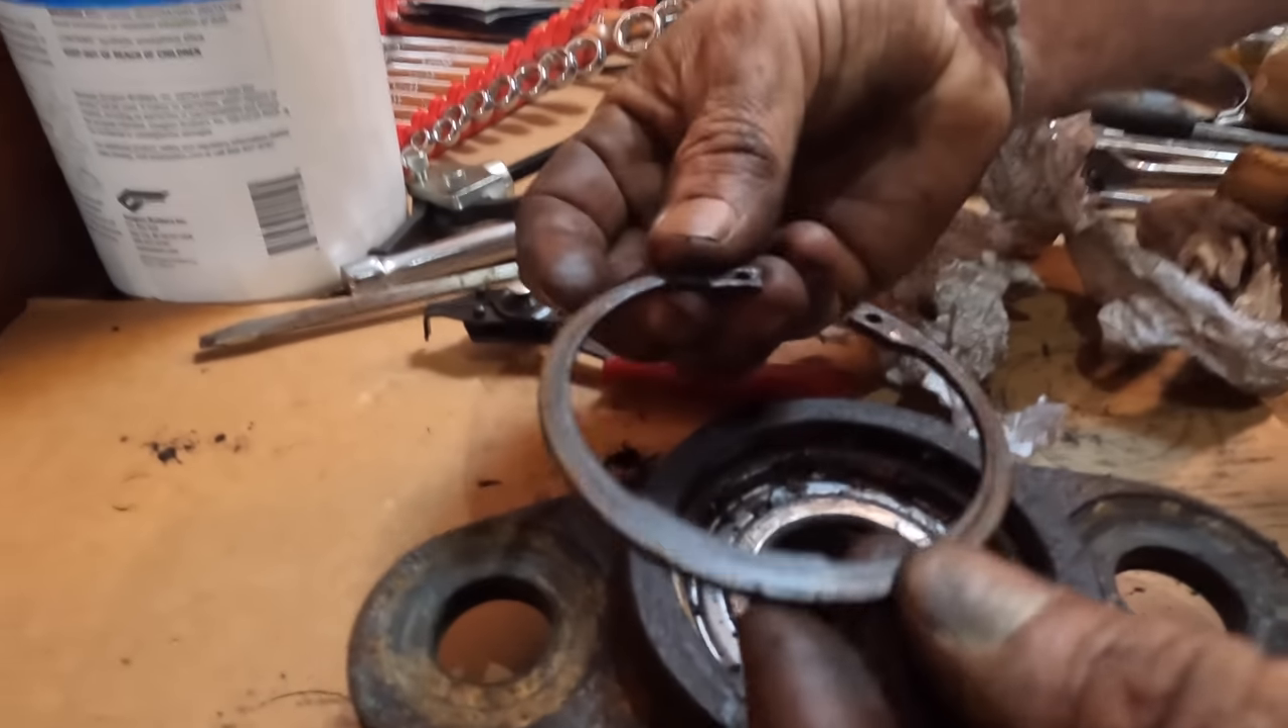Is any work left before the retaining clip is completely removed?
No.